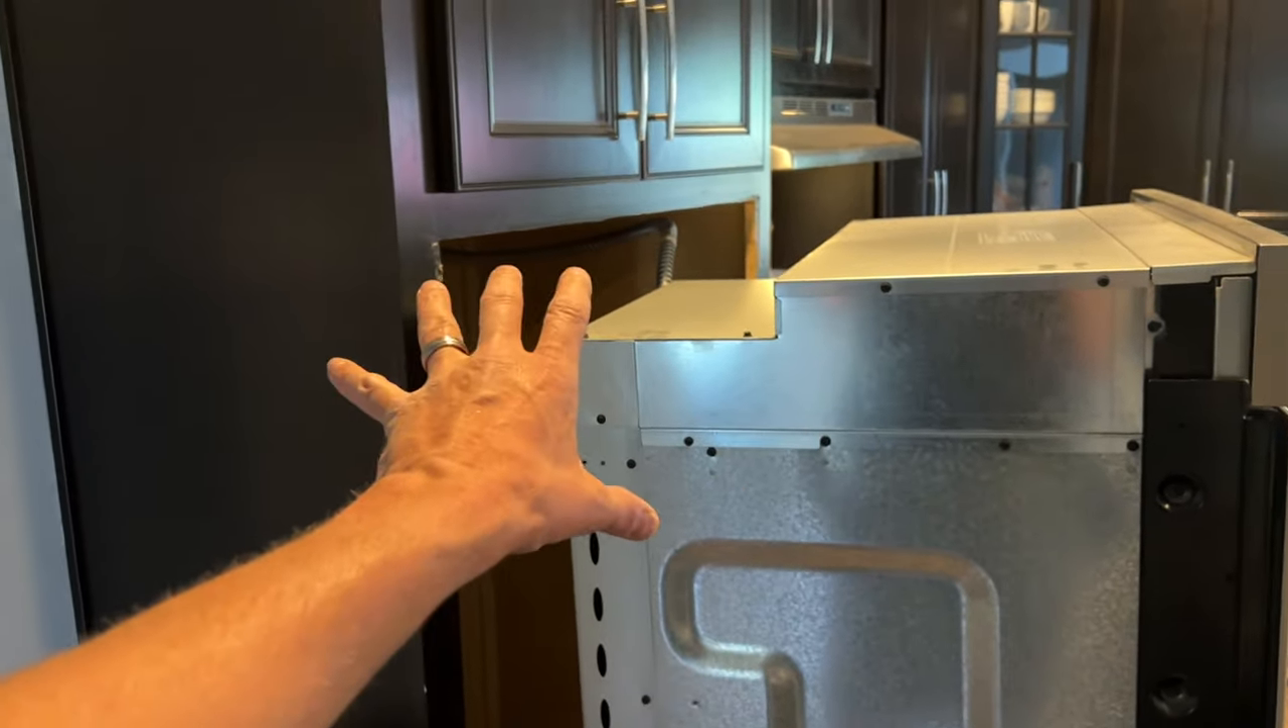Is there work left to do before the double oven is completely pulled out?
No.